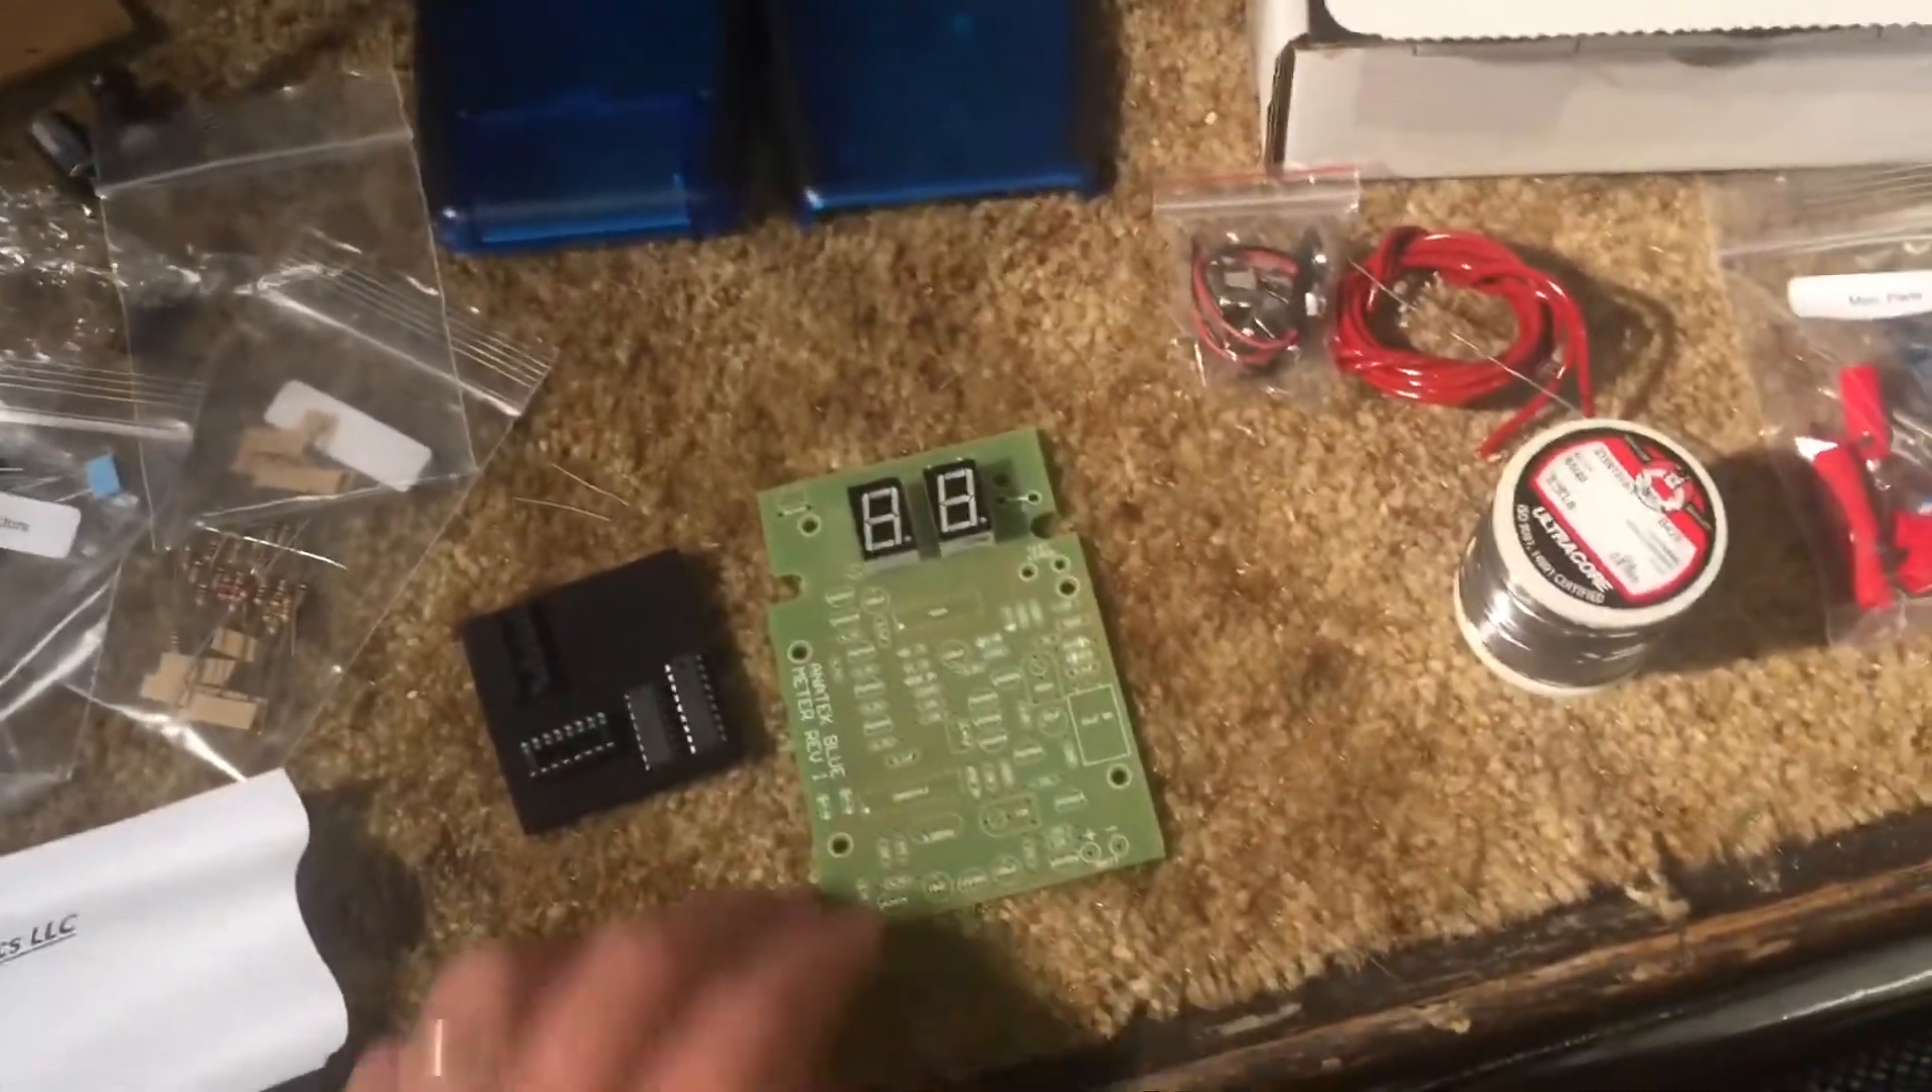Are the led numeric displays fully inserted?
Yes.